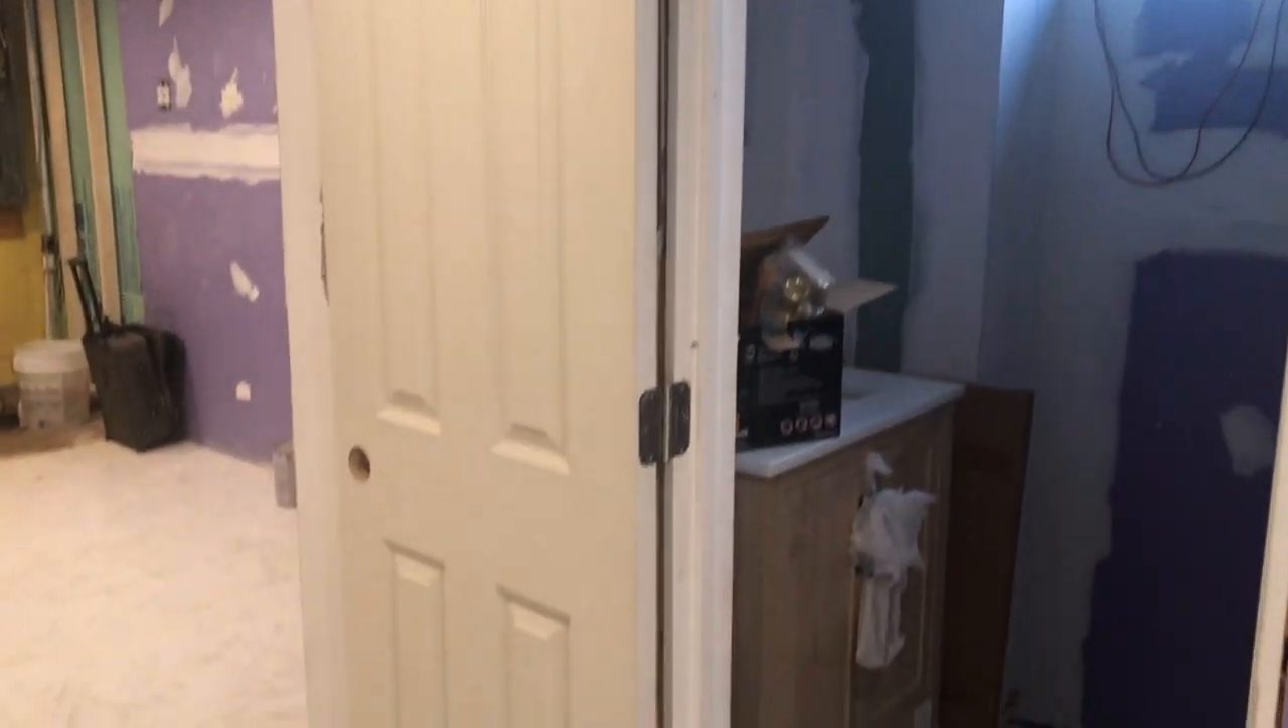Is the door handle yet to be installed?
Yes.